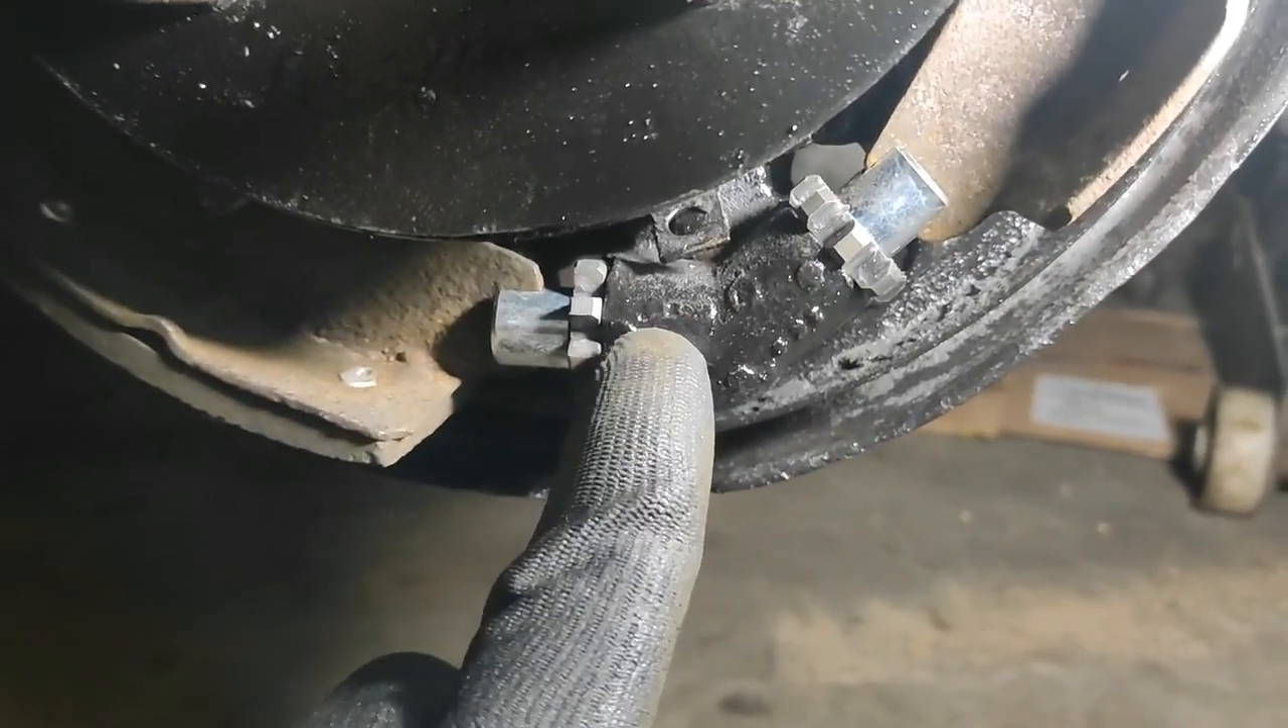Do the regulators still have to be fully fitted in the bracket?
No.